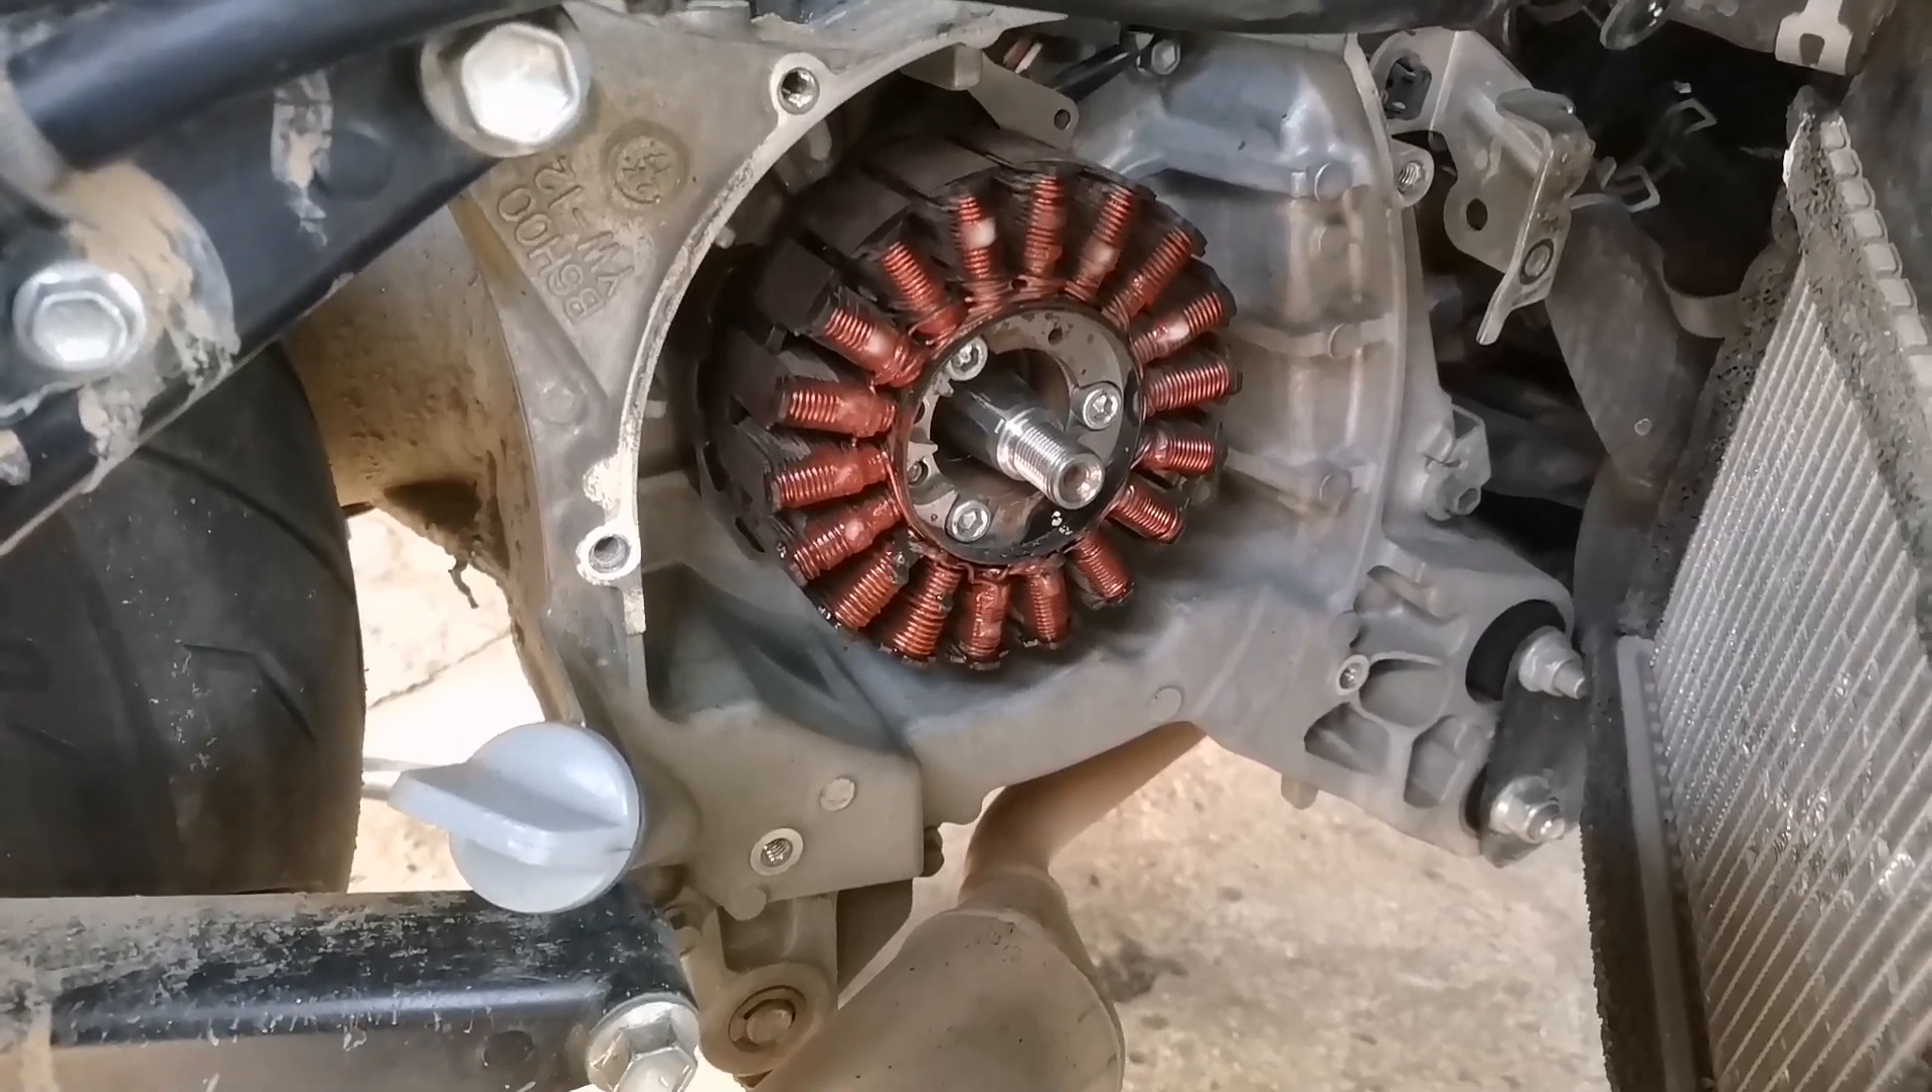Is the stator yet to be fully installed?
No.